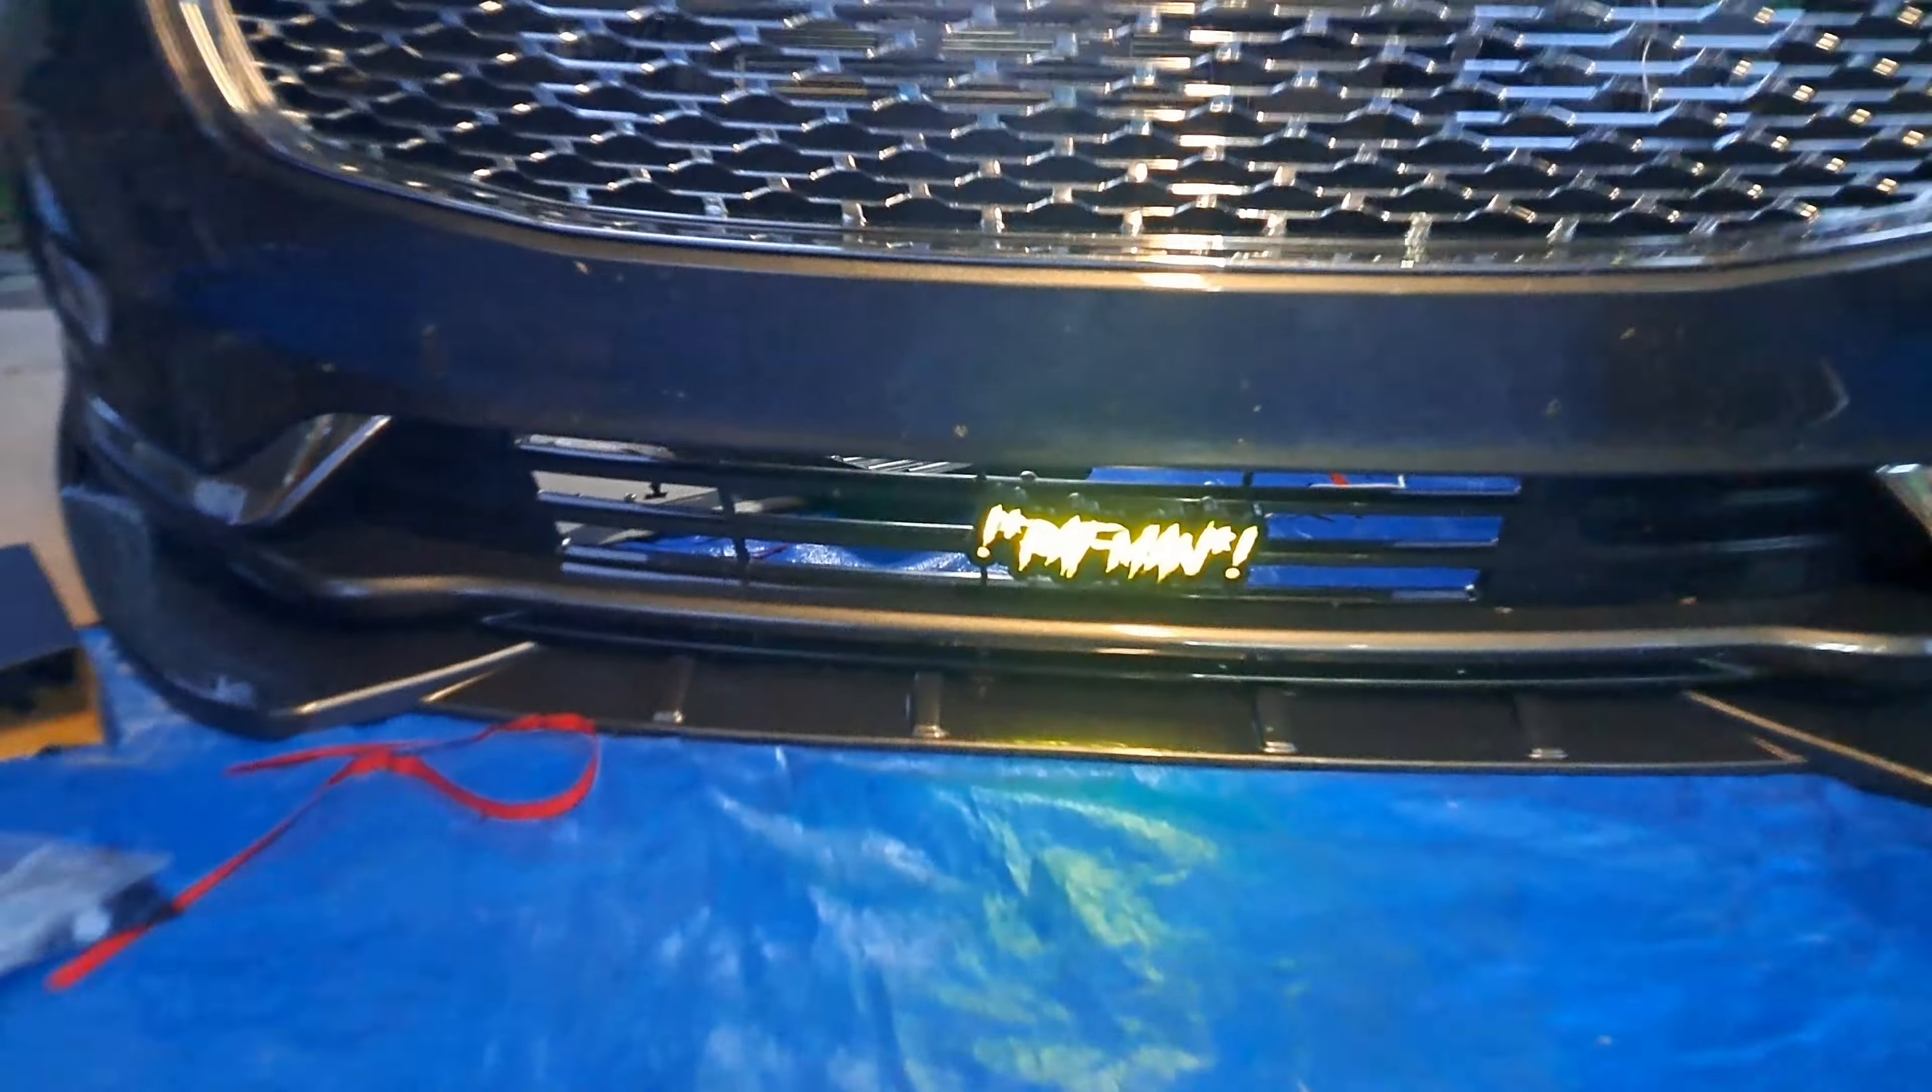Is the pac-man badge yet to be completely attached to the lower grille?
No.